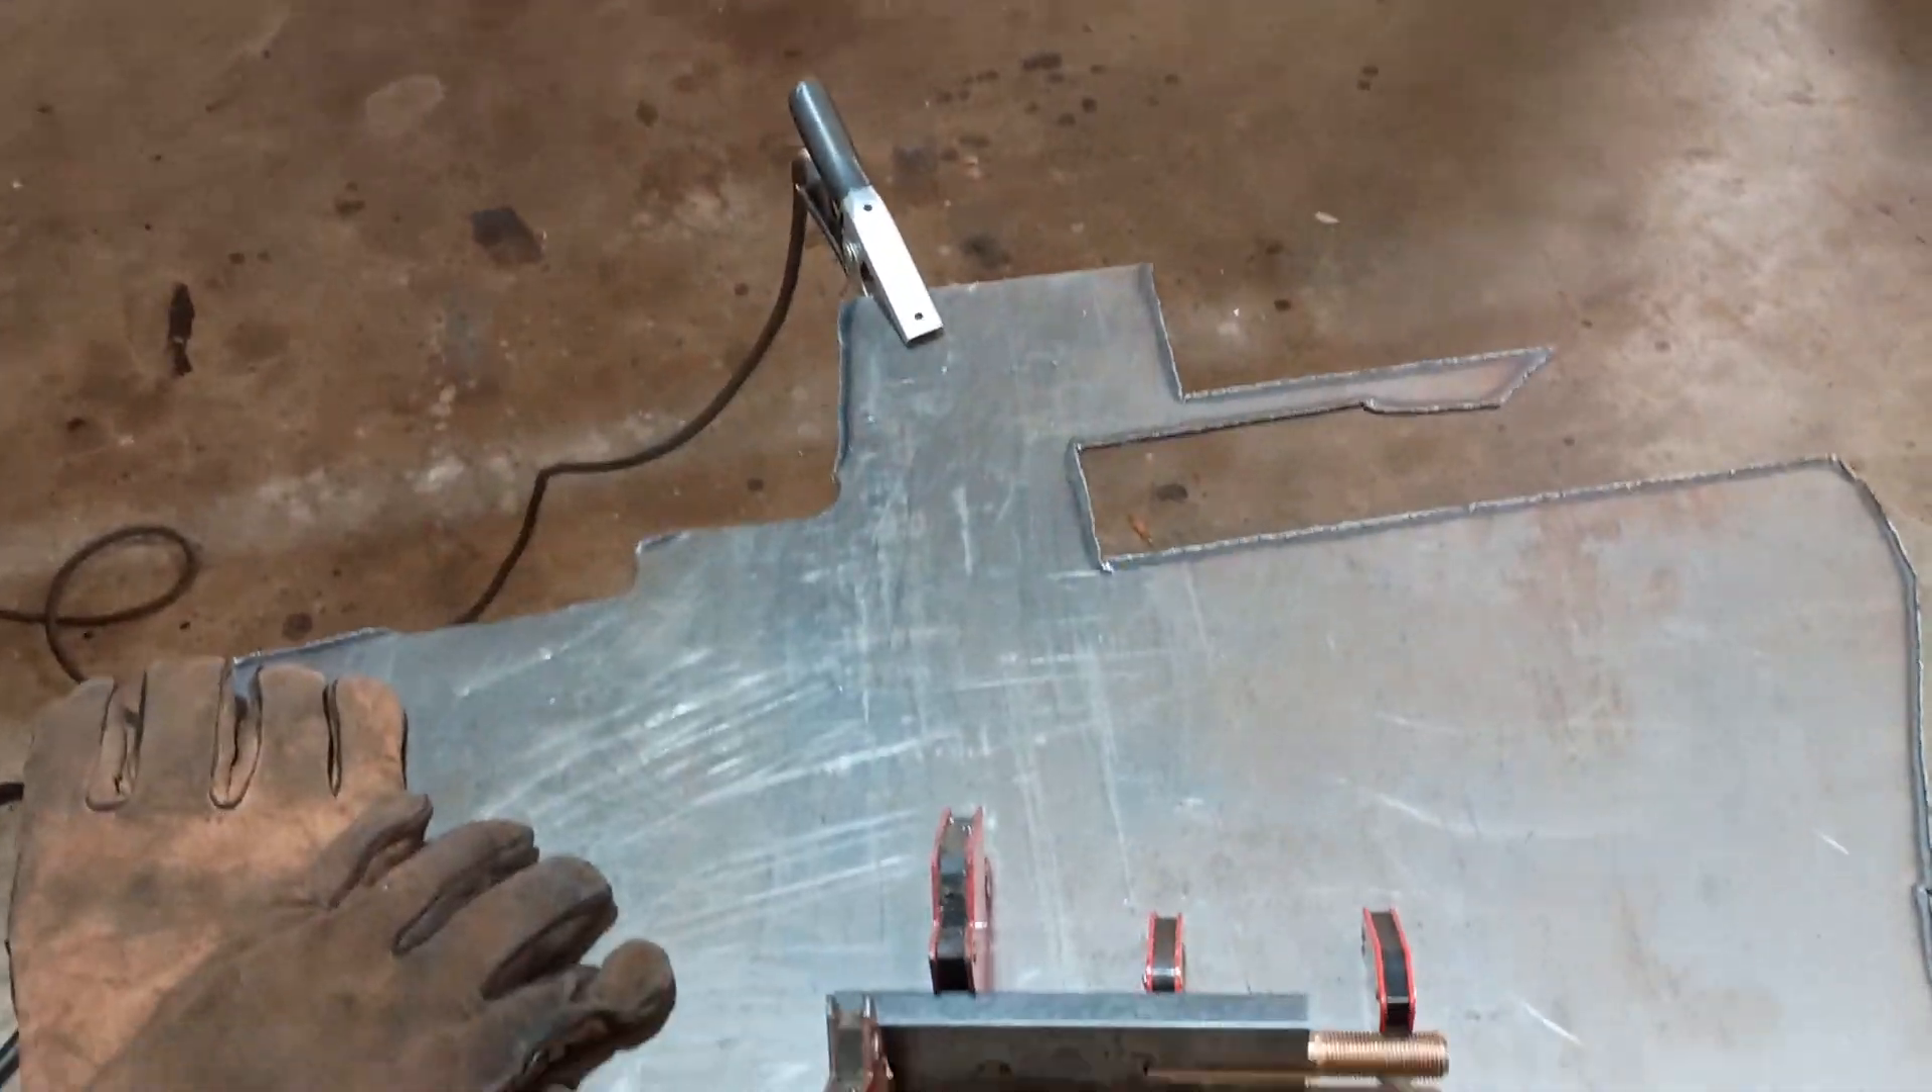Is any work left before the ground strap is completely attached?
No.